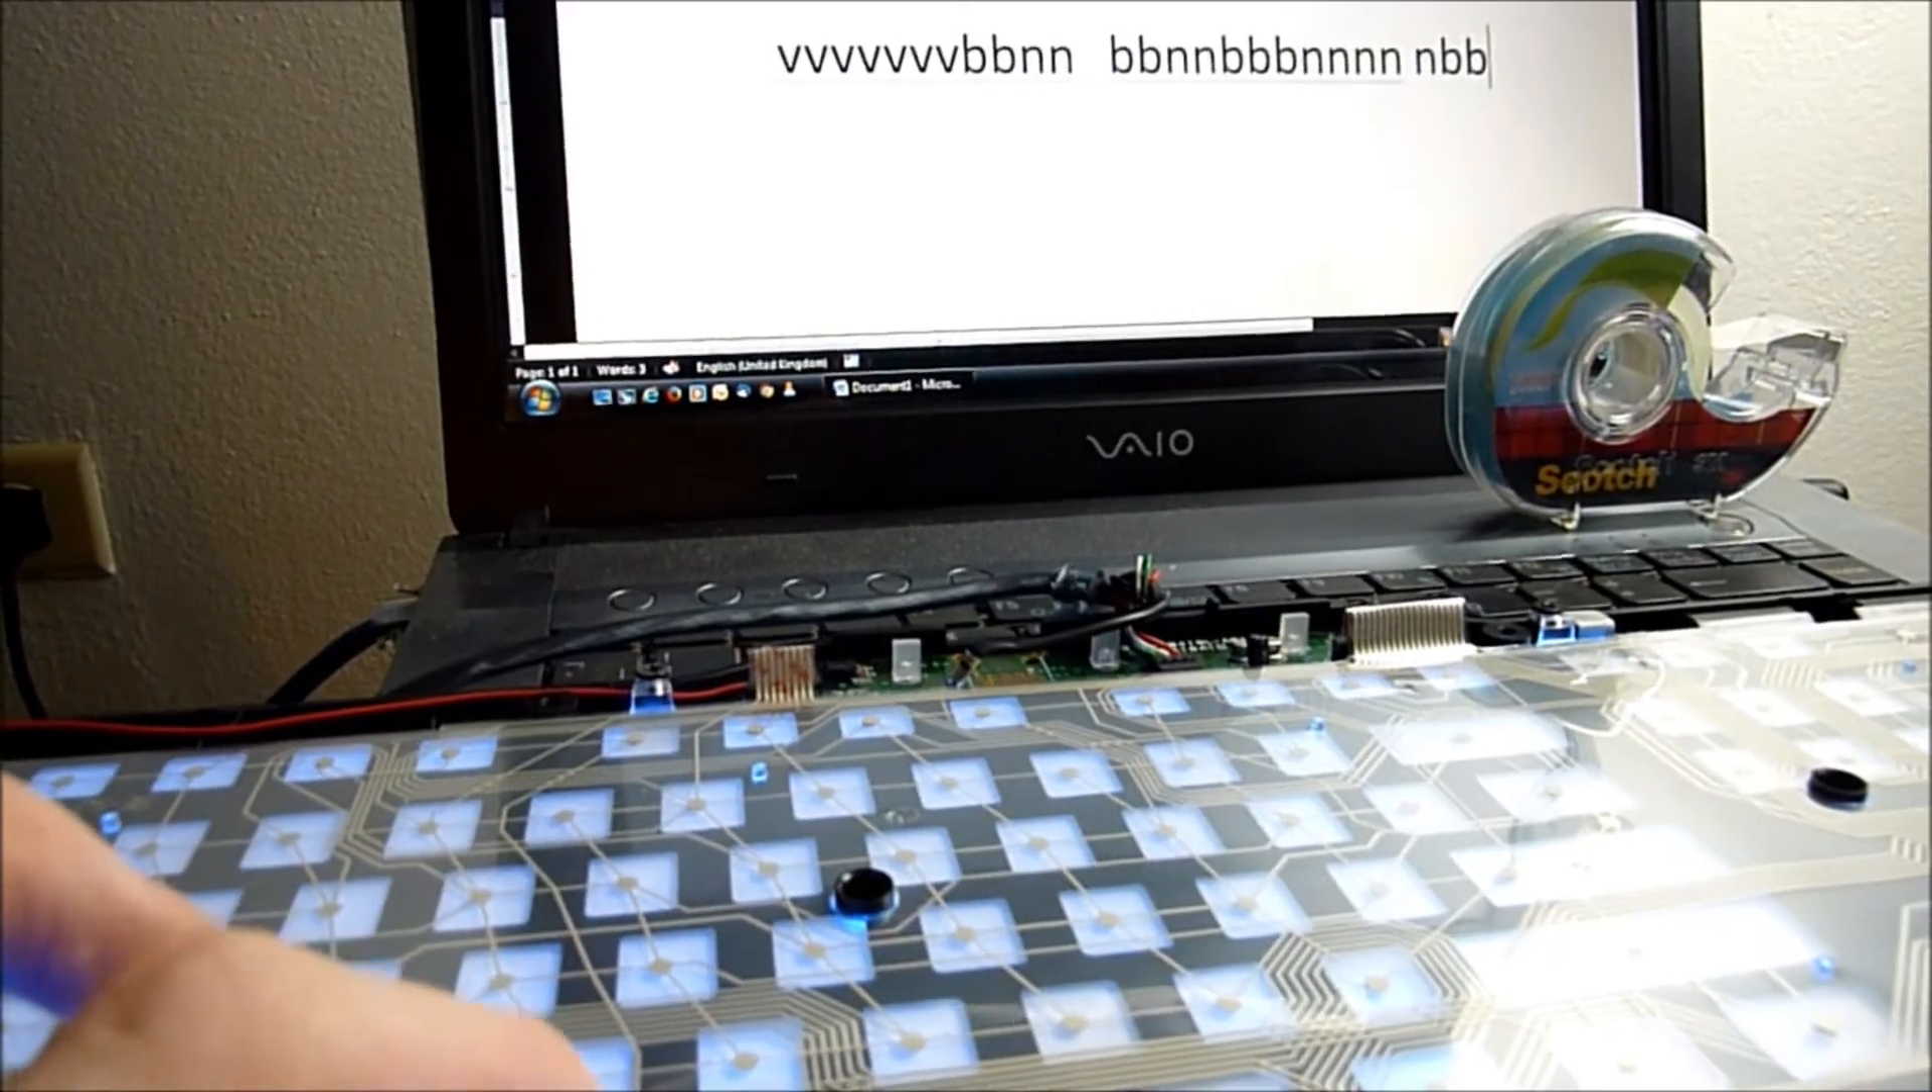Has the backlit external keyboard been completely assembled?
No.